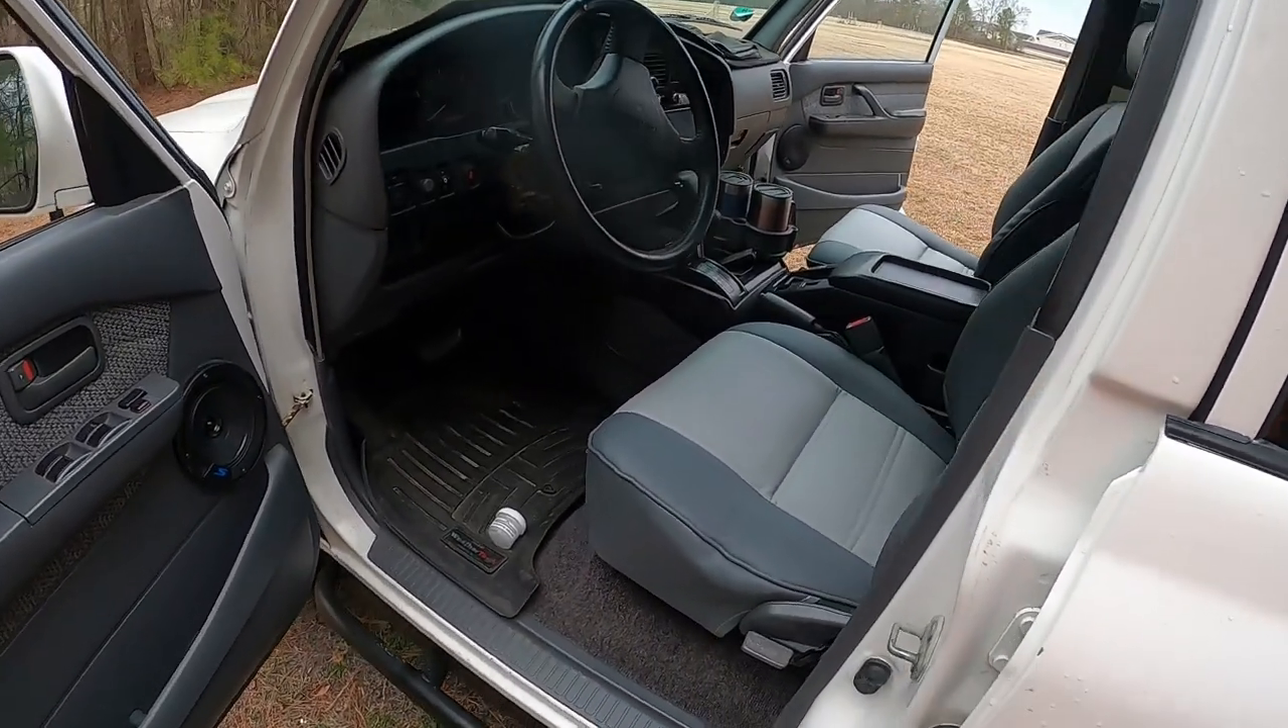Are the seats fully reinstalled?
Yes.